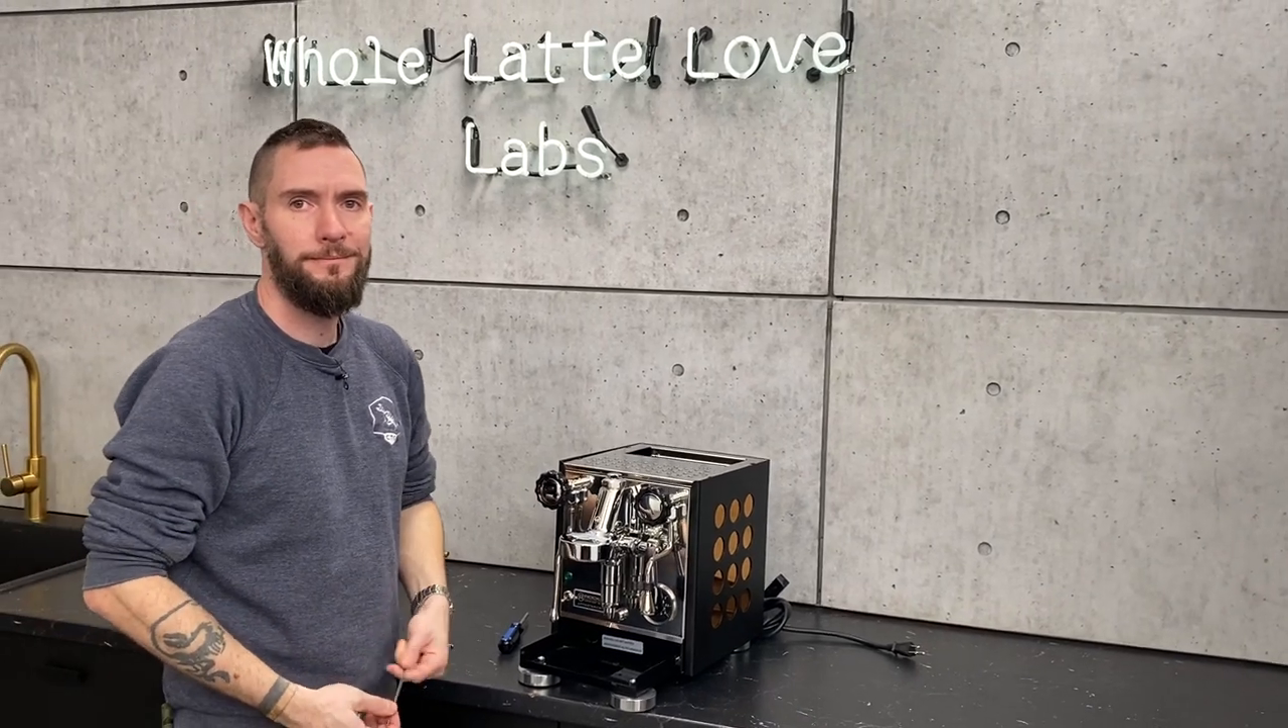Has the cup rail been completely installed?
No.